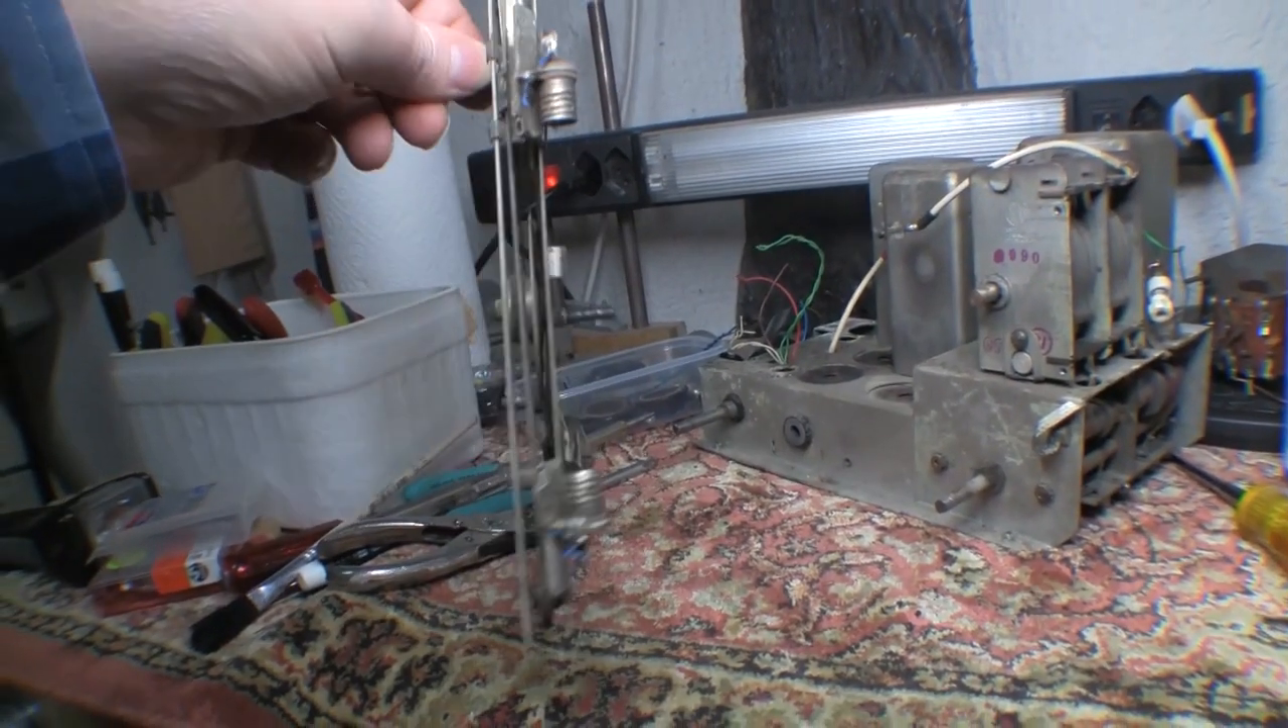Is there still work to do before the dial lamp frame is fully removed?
No.